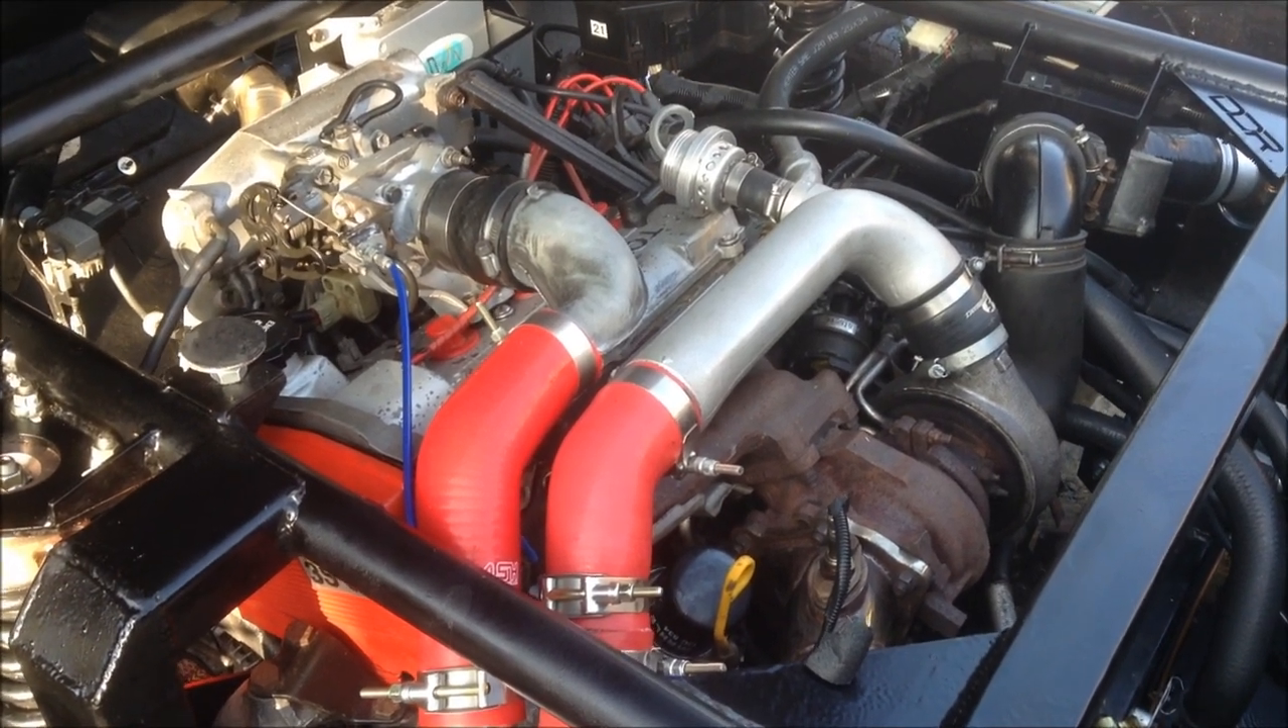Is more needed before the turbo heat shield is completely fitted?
Yes.